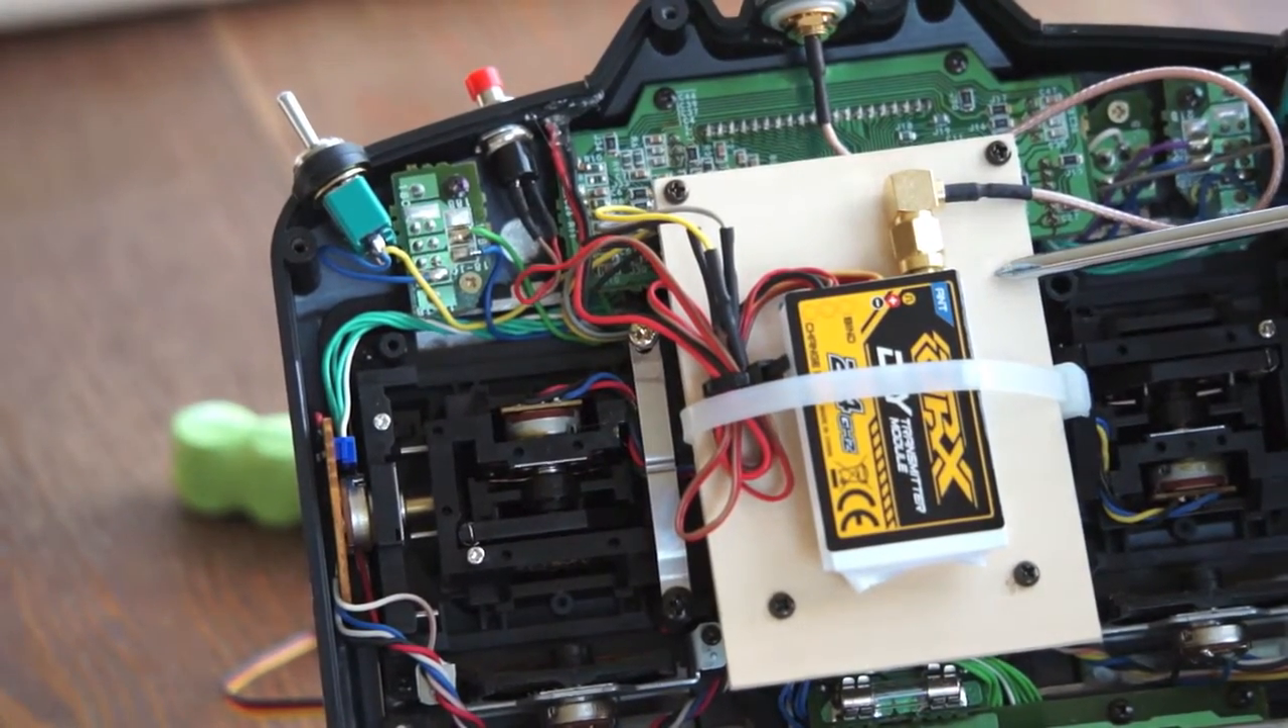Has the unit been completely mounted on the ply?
Yes.